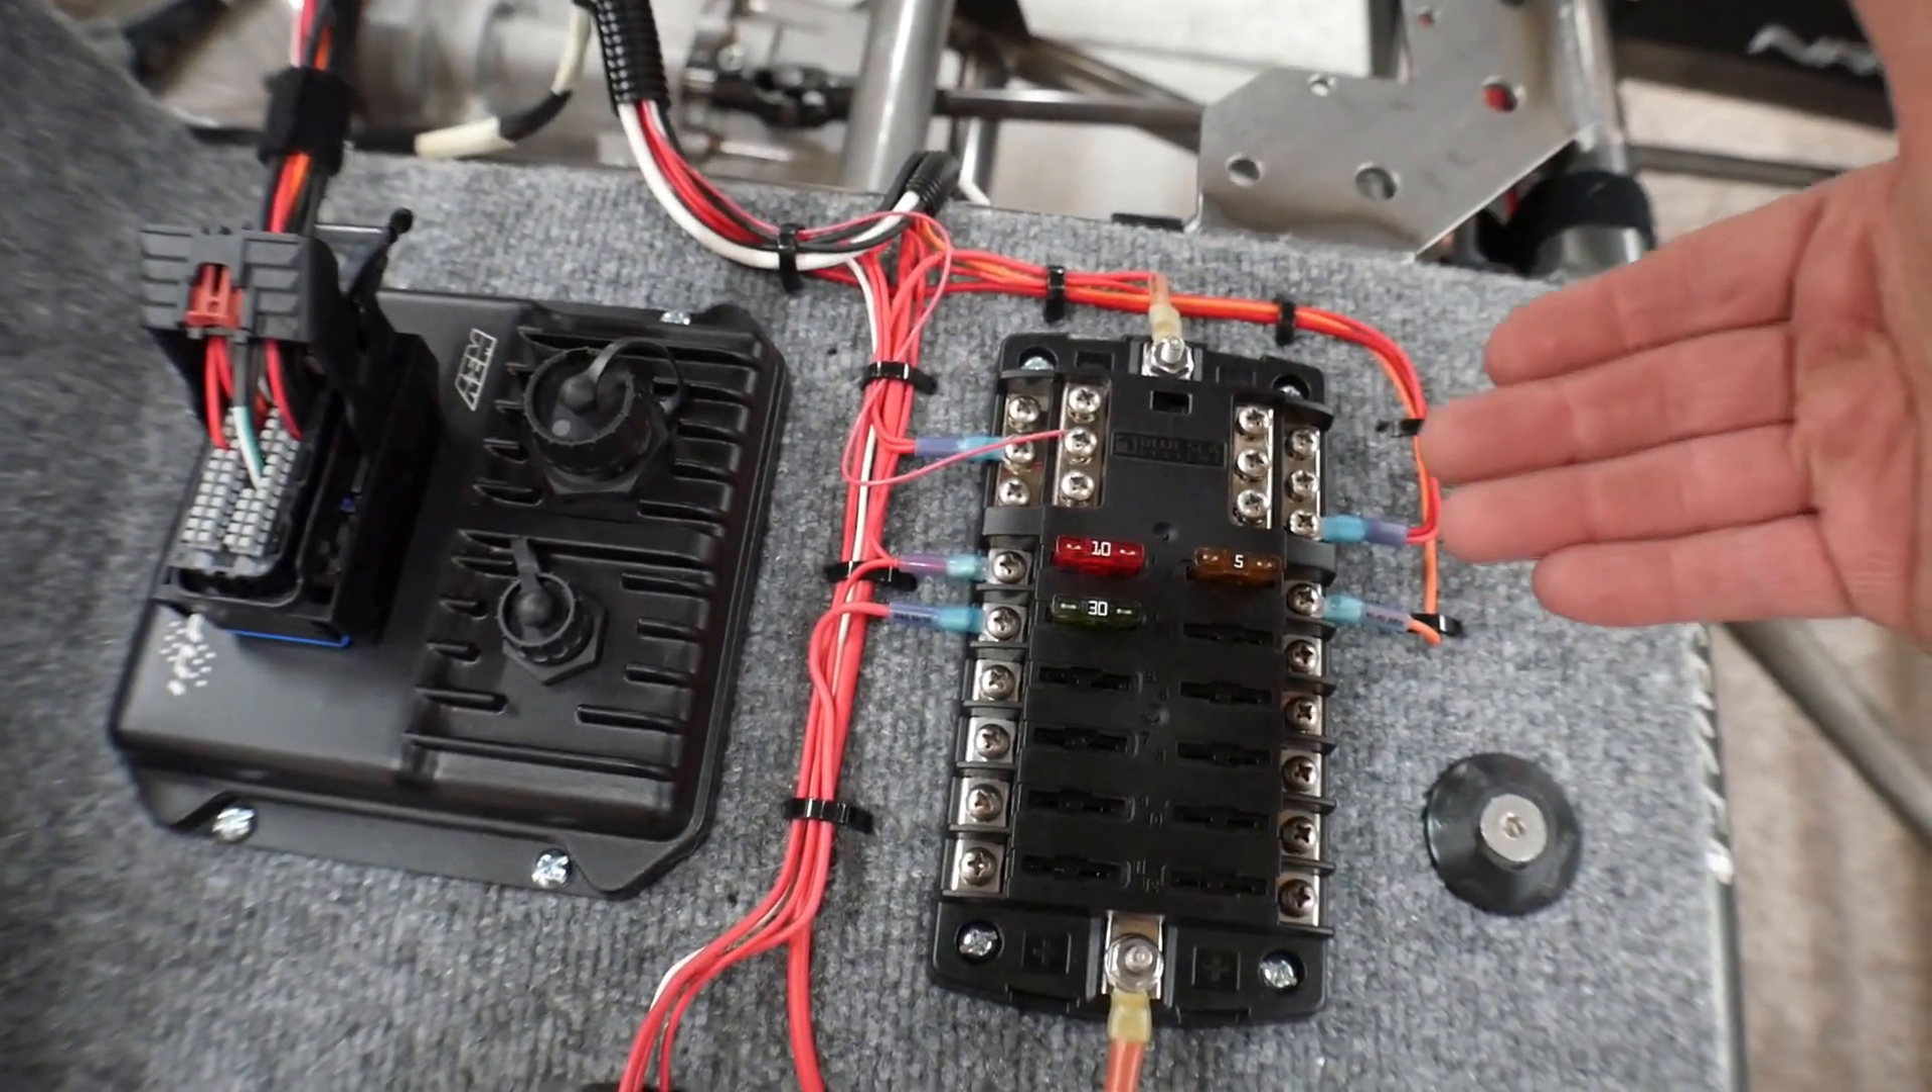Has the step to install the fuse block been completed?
Yes.